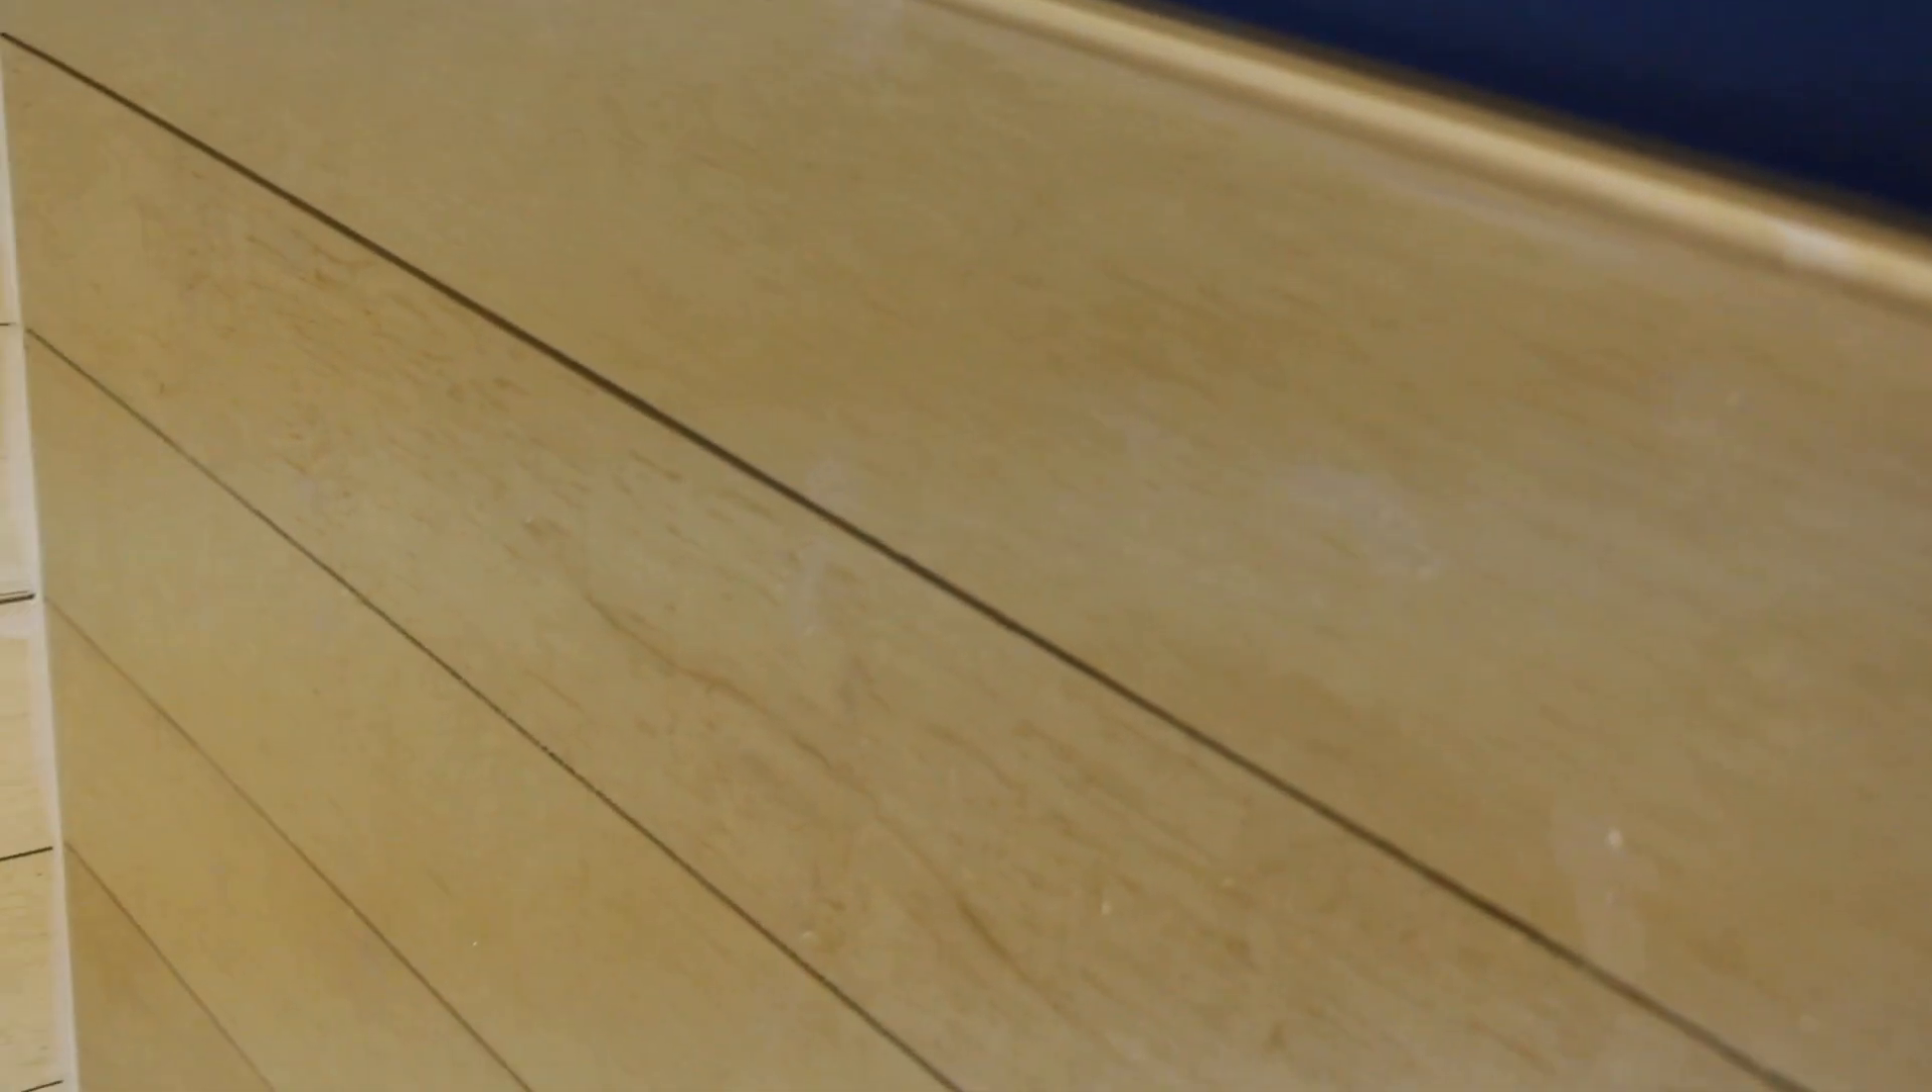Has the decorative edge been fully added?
Yes.